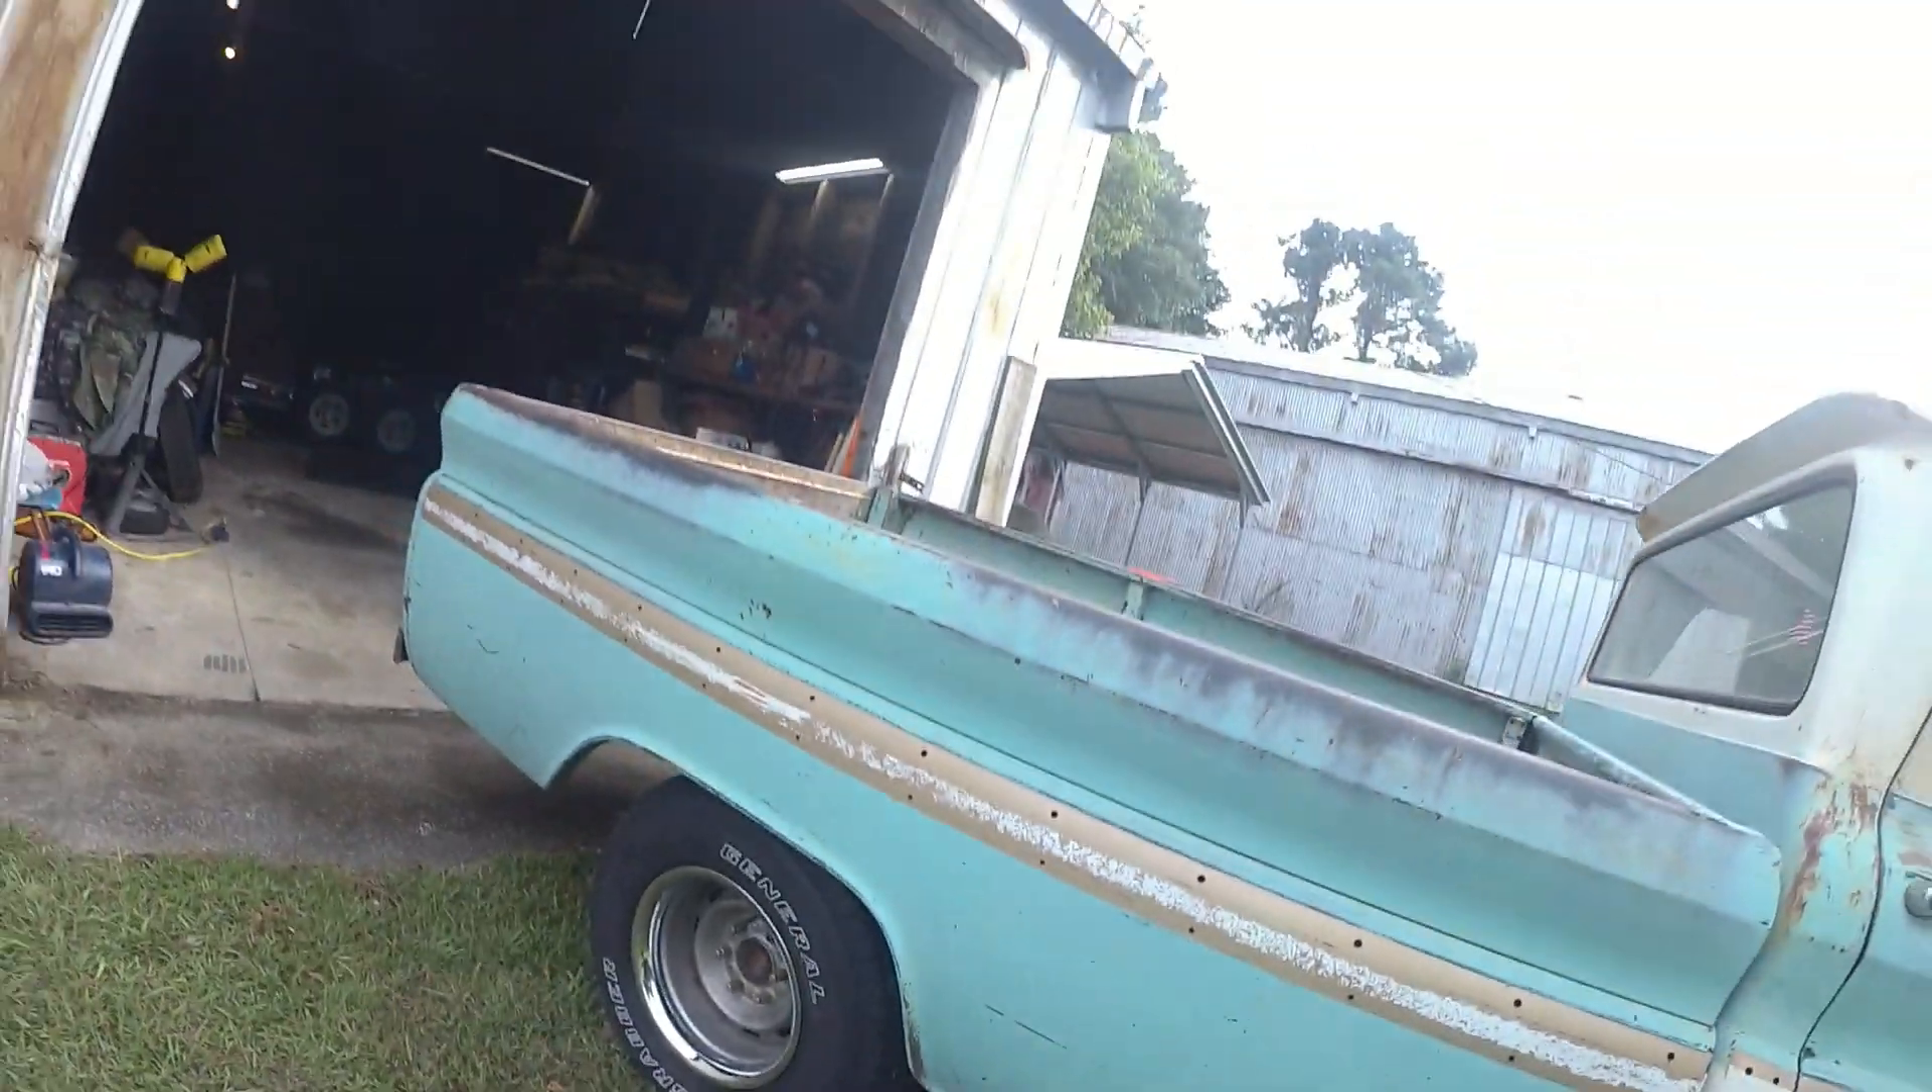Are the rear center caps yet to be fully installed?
Yes.